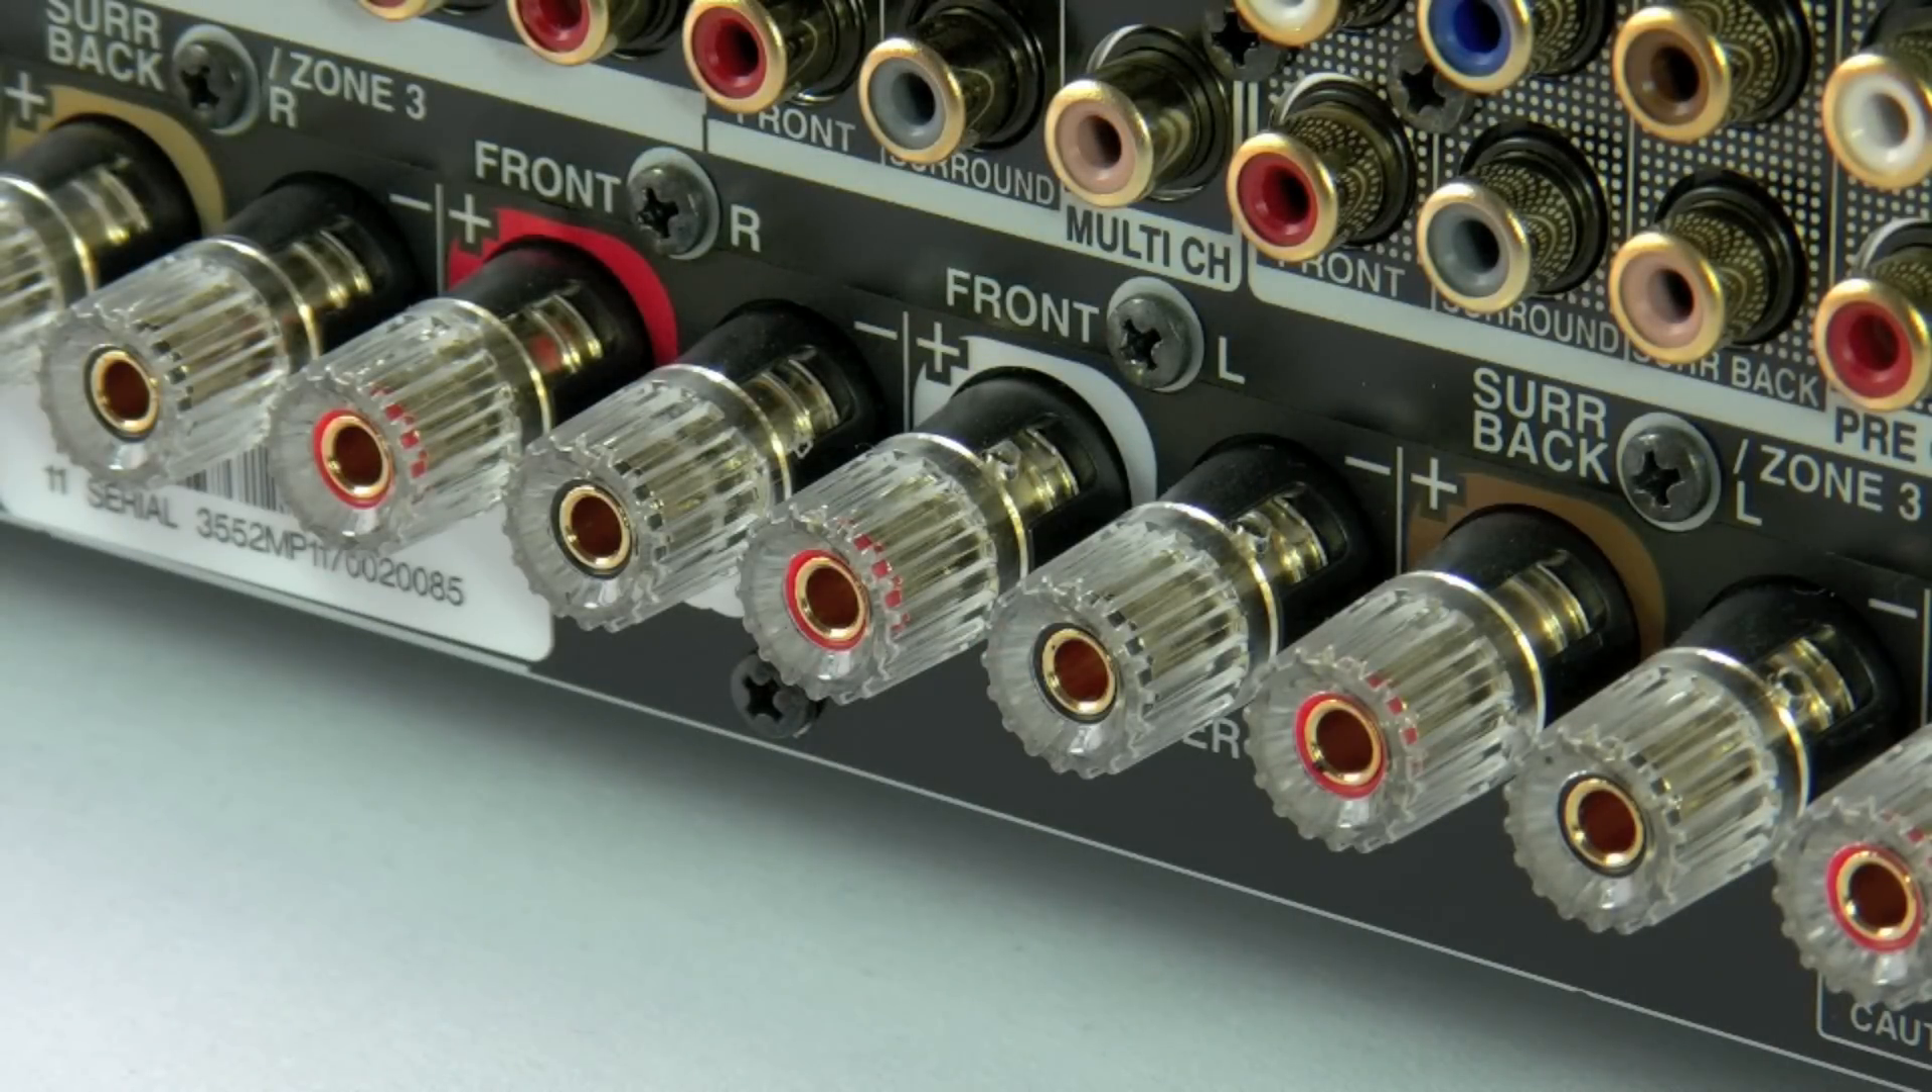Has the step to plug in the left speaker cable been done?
No.